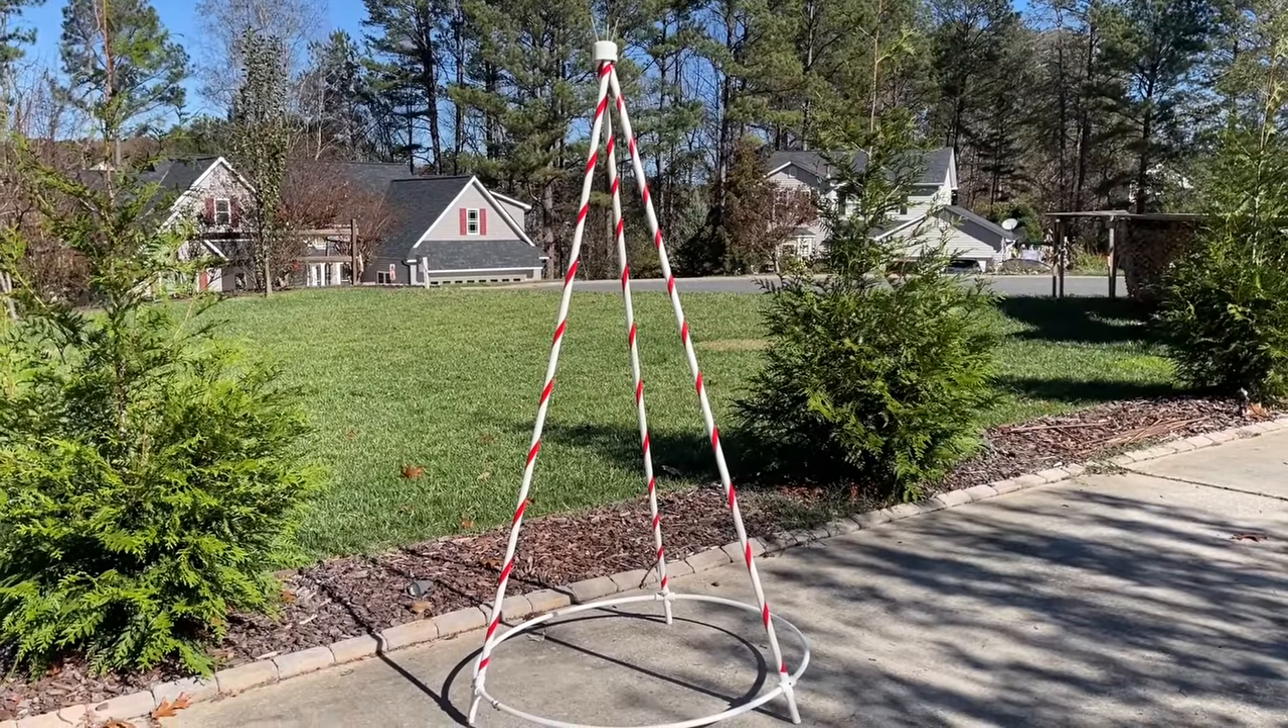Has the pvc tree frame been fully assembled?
Yes.